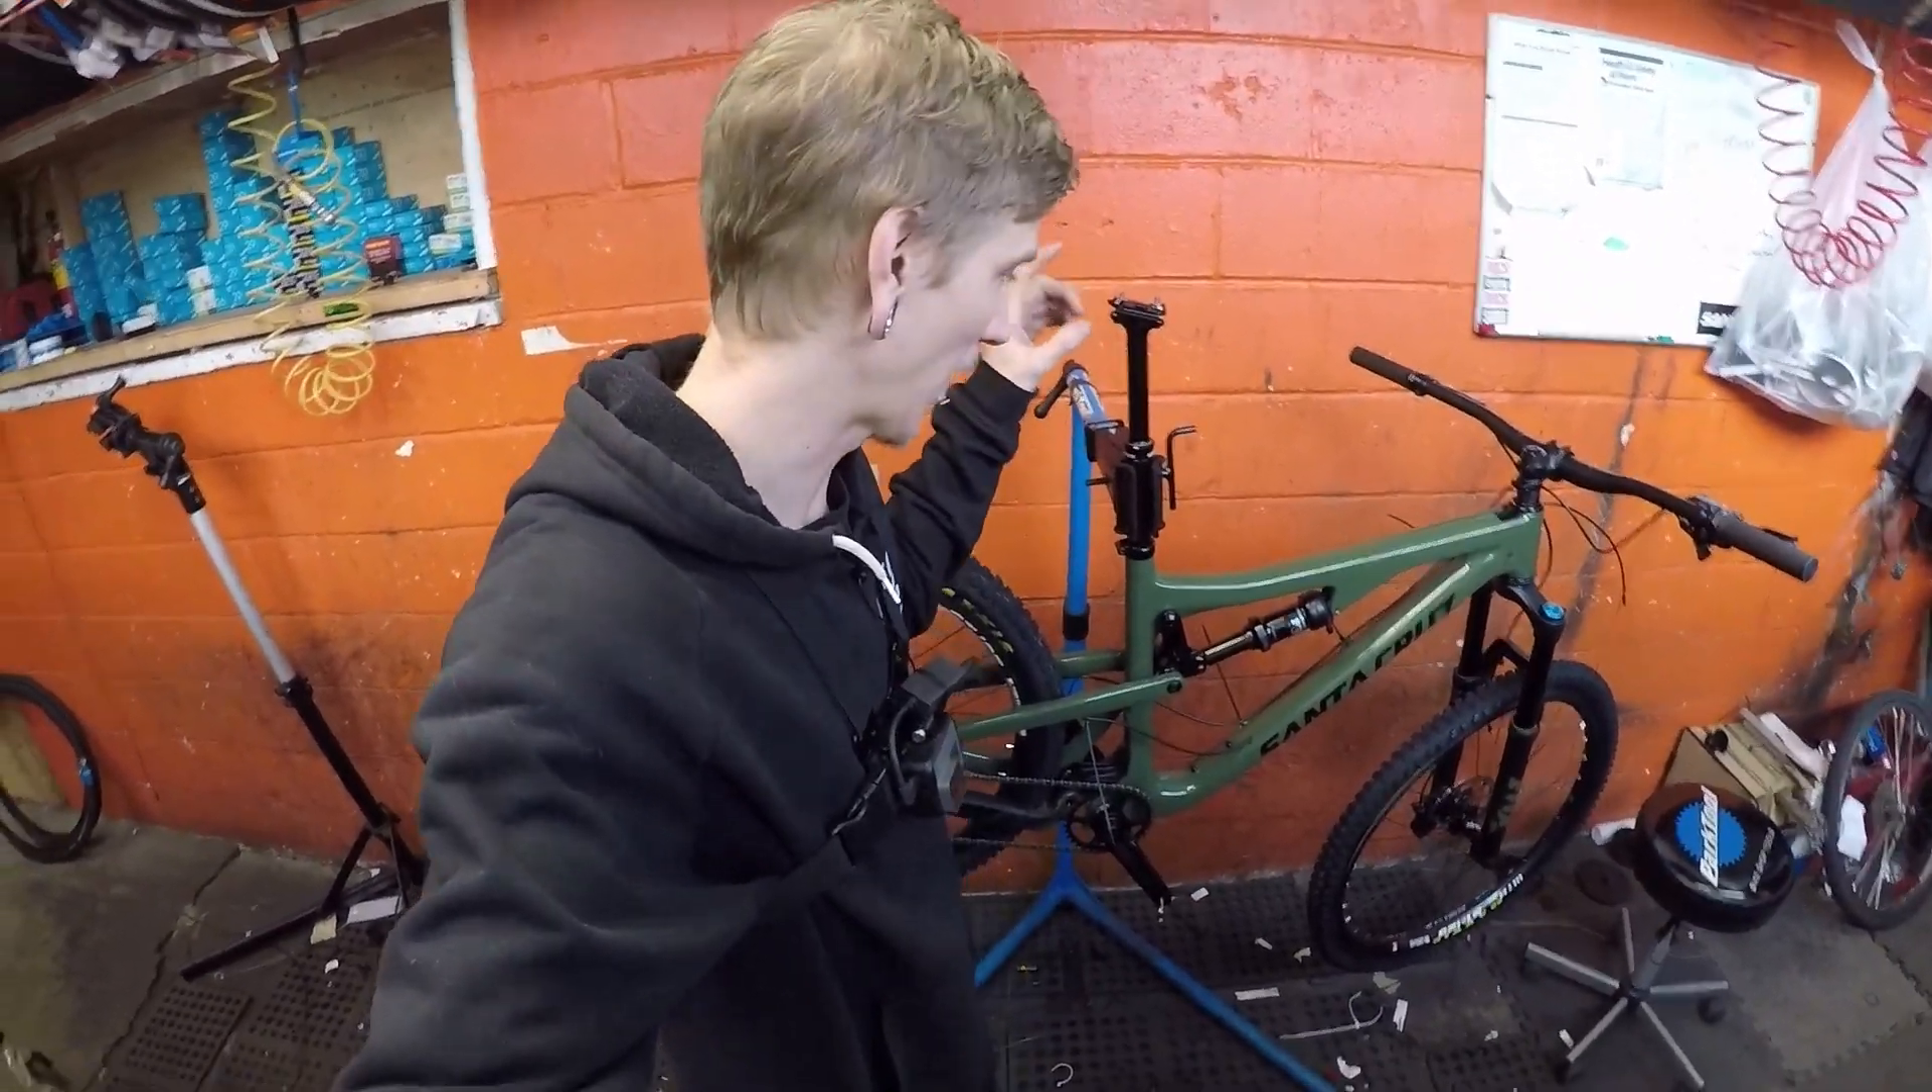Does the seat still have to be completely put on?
Yes.